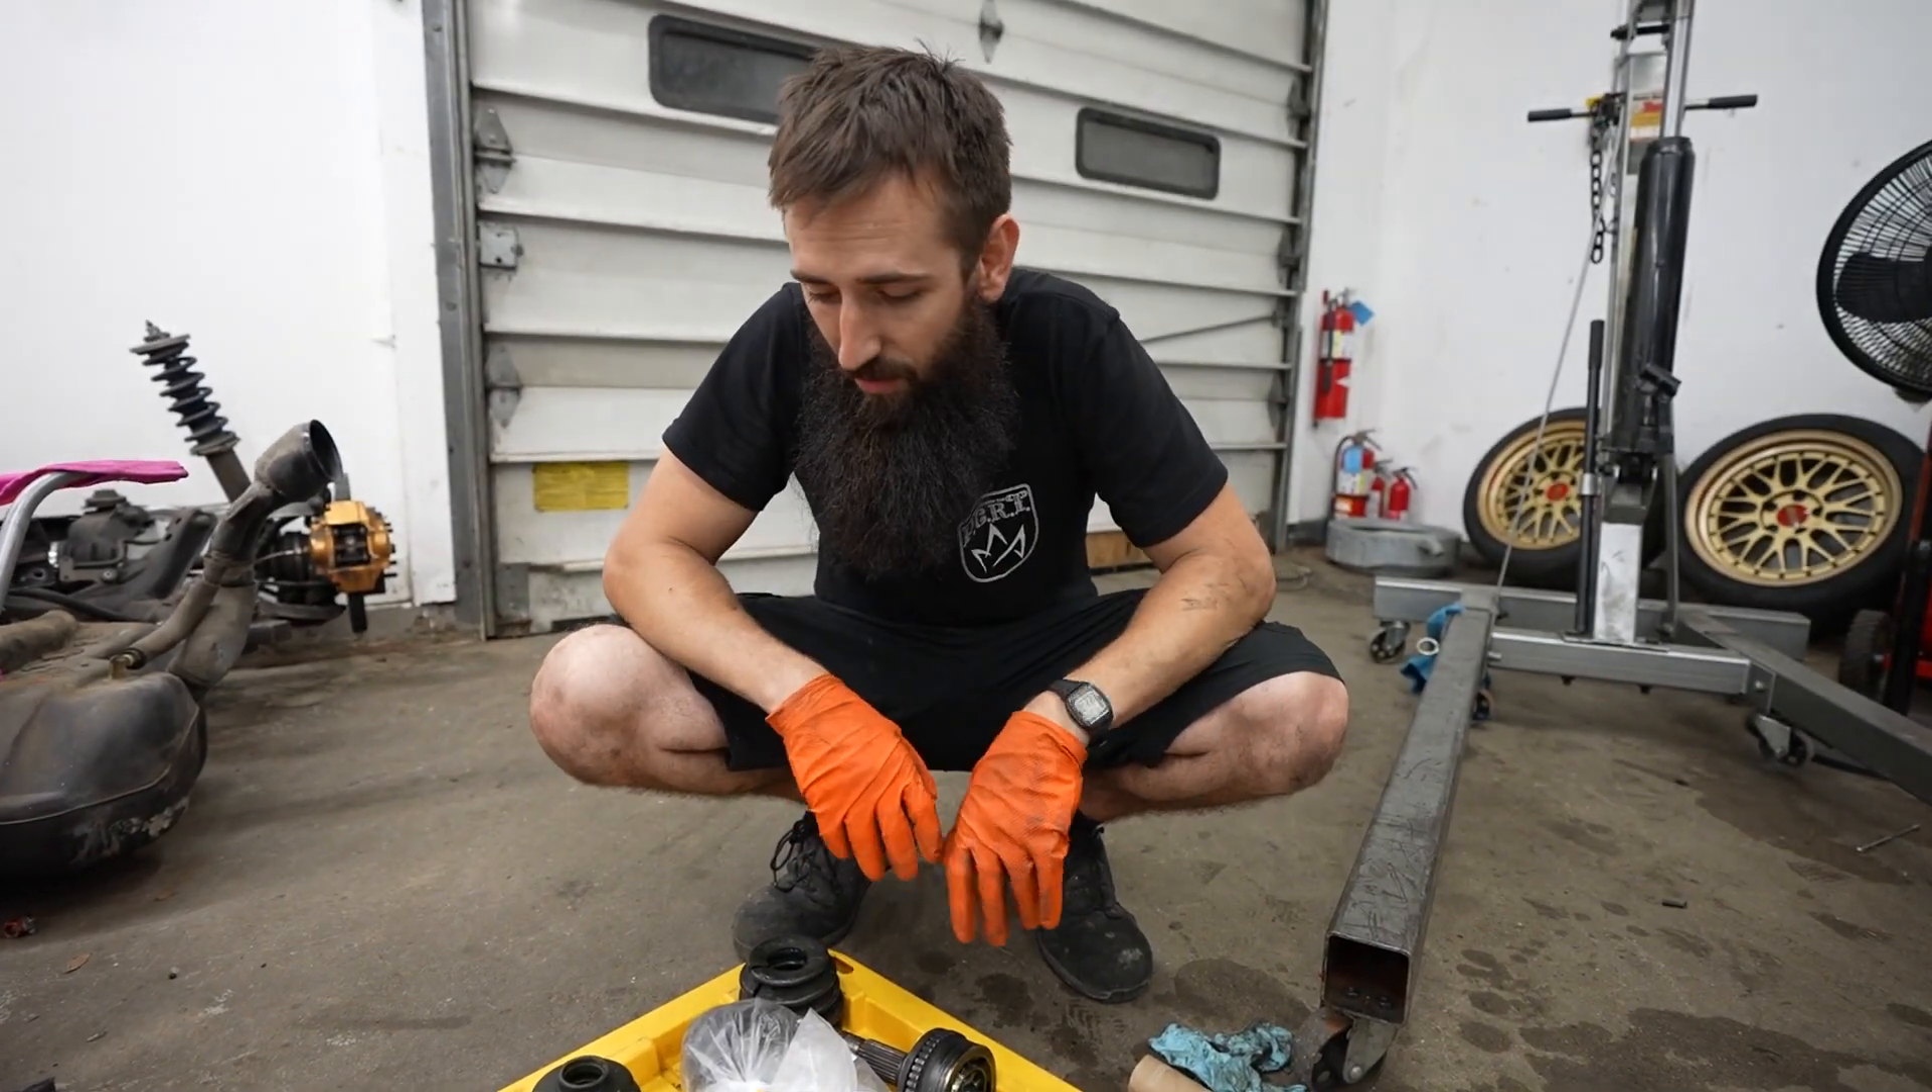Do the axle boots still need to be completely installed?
Yes.